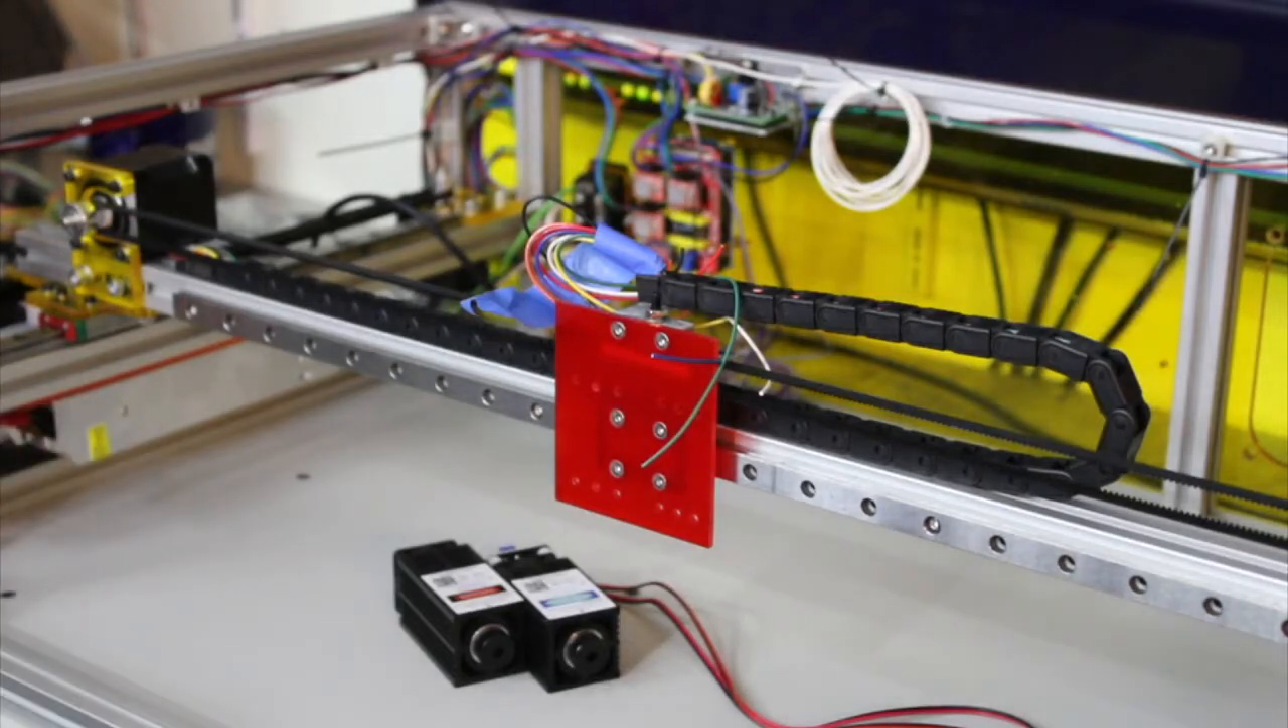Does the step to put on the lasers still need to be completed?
Yes.